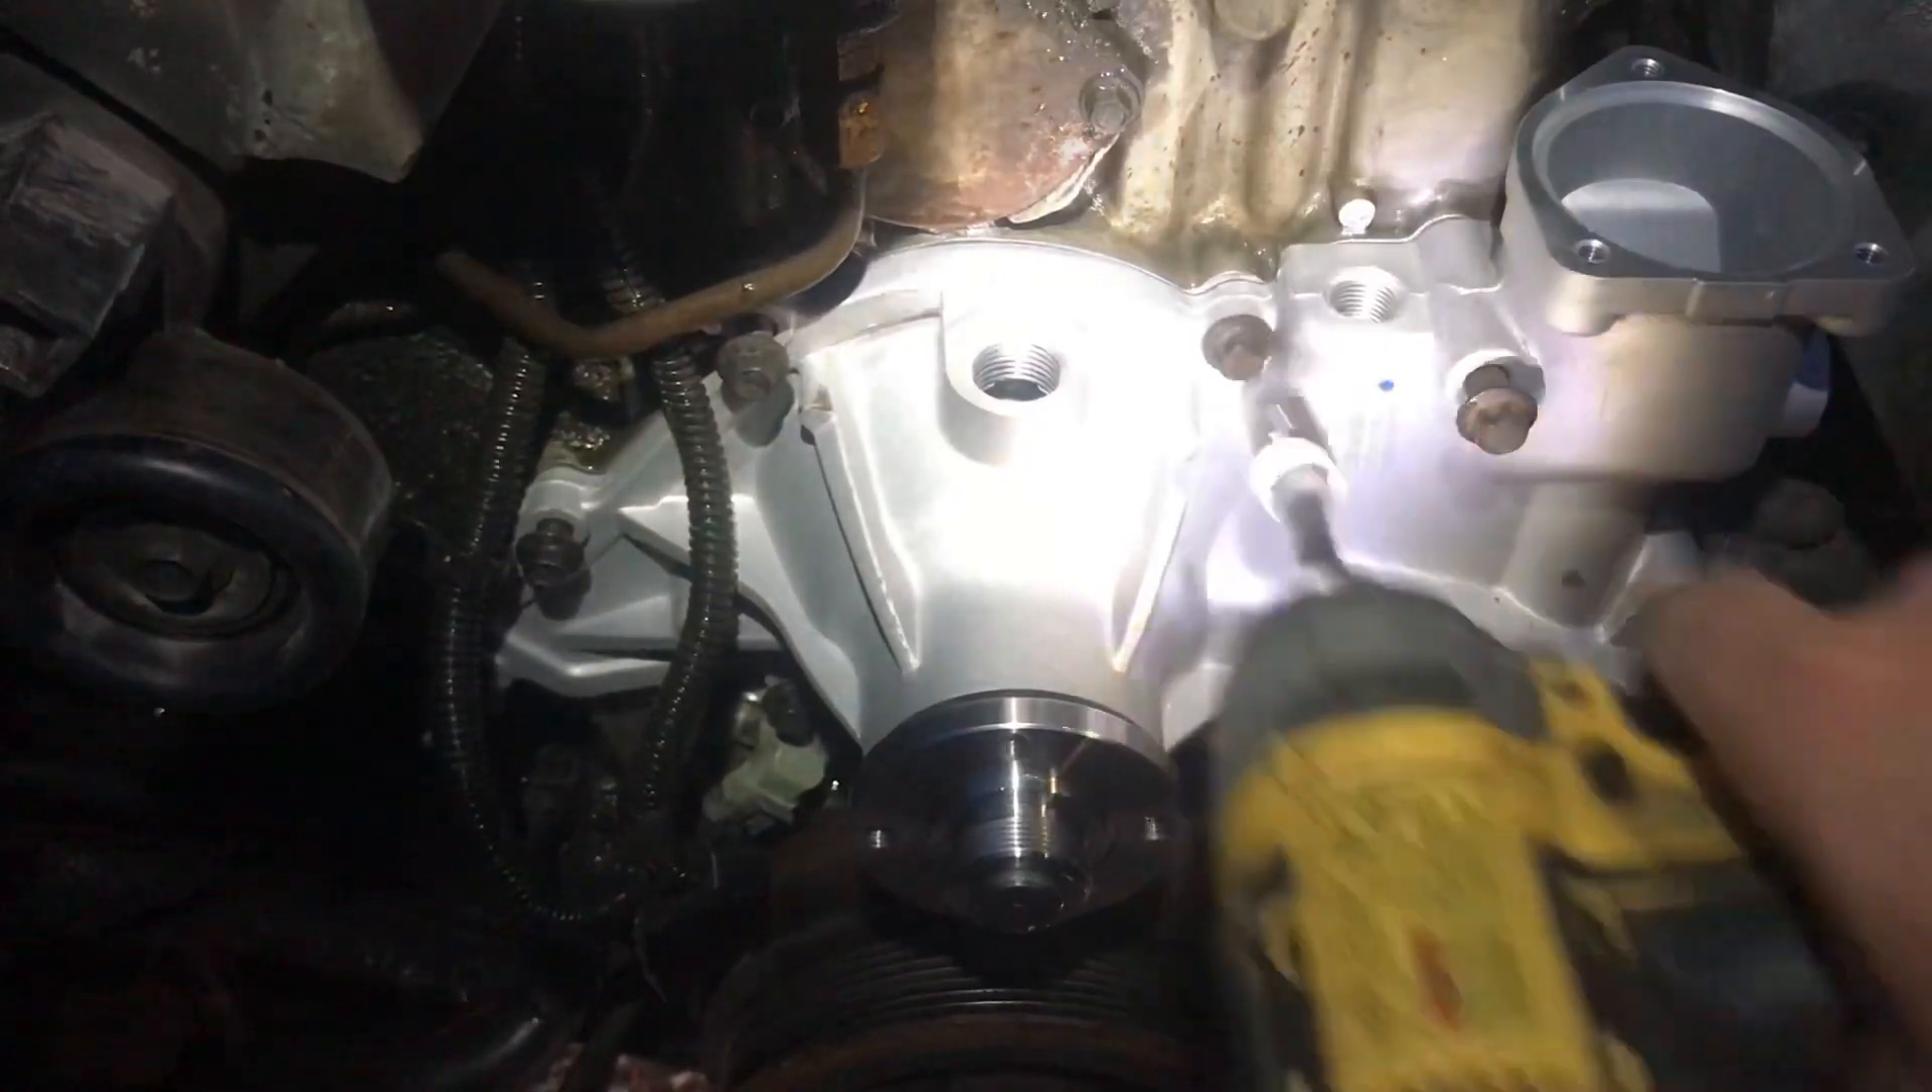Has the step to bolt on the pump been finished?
No.